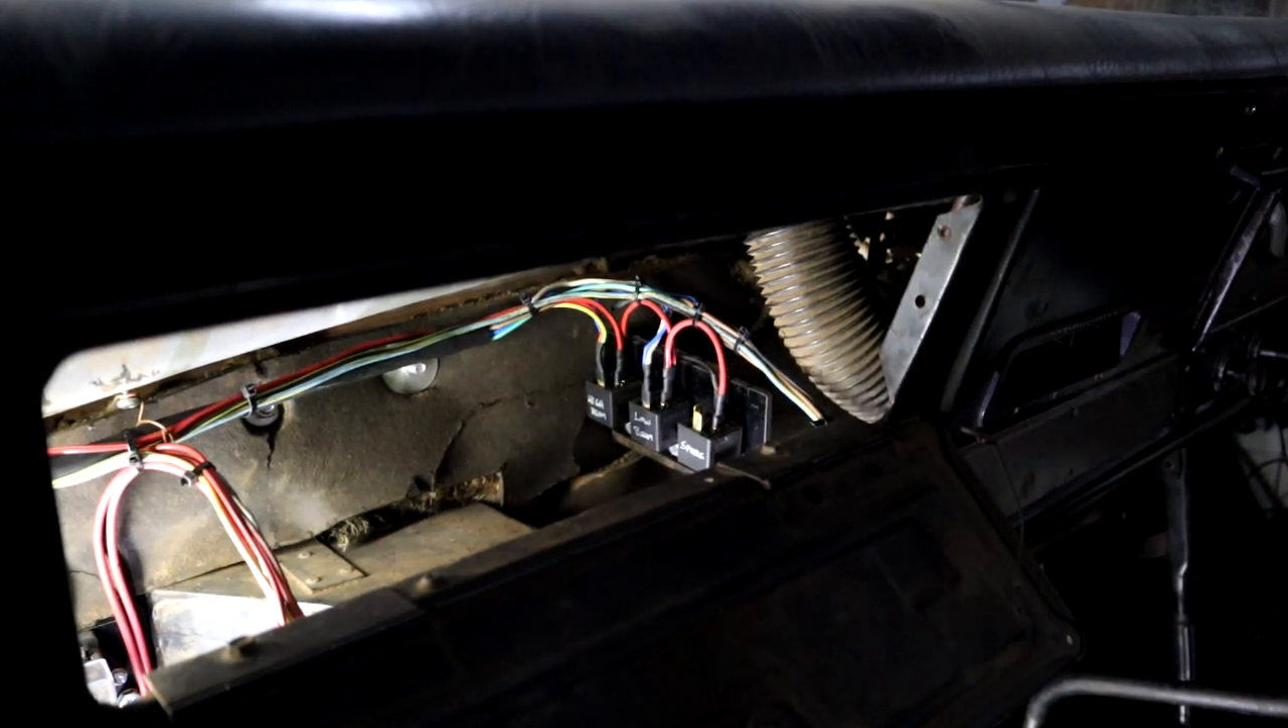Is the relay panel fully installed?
Yes.